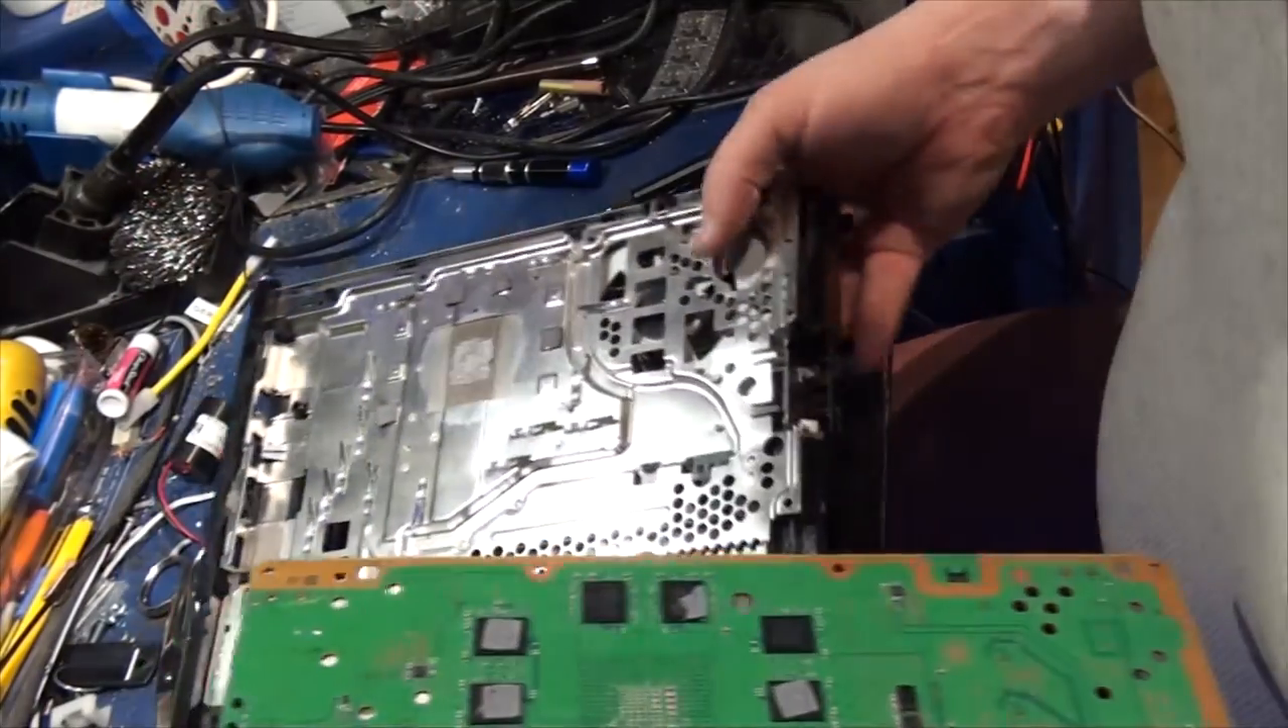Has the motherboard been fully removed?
Yes.